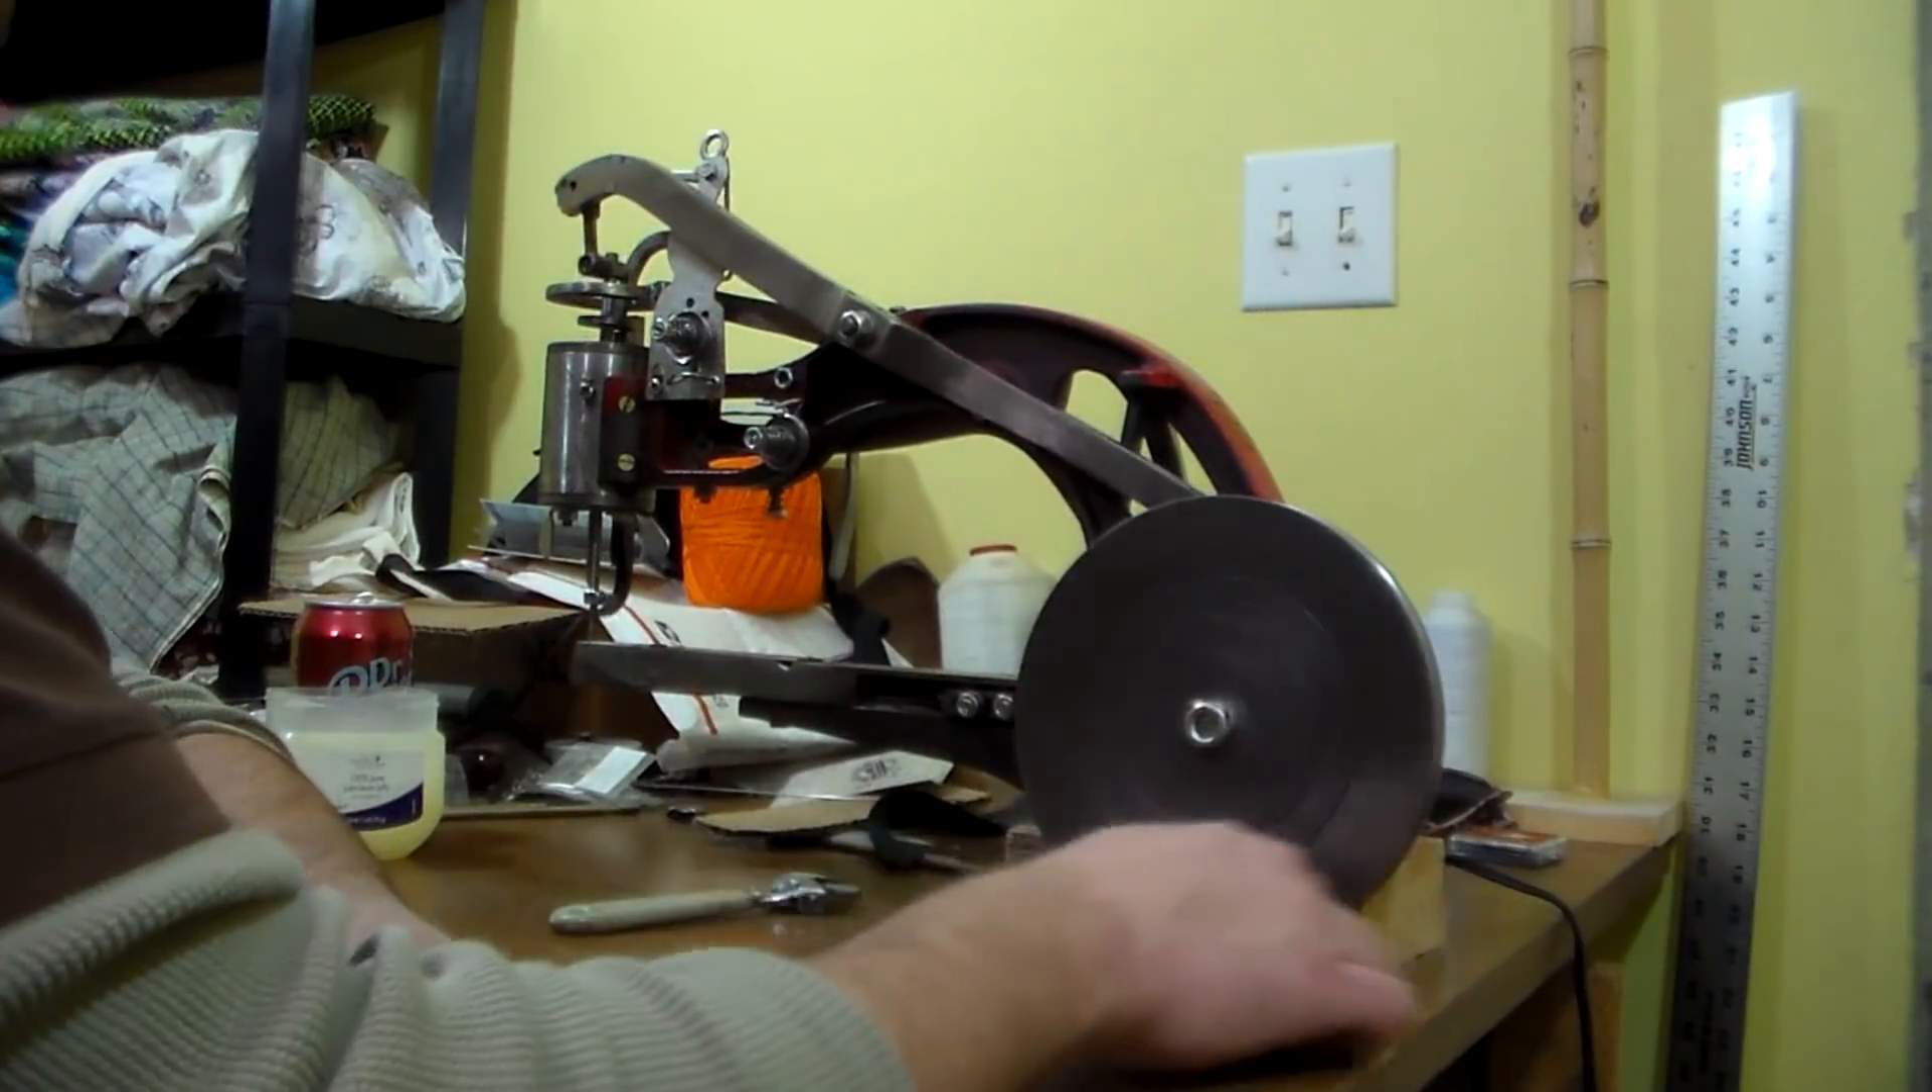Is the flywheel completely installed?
Yes.